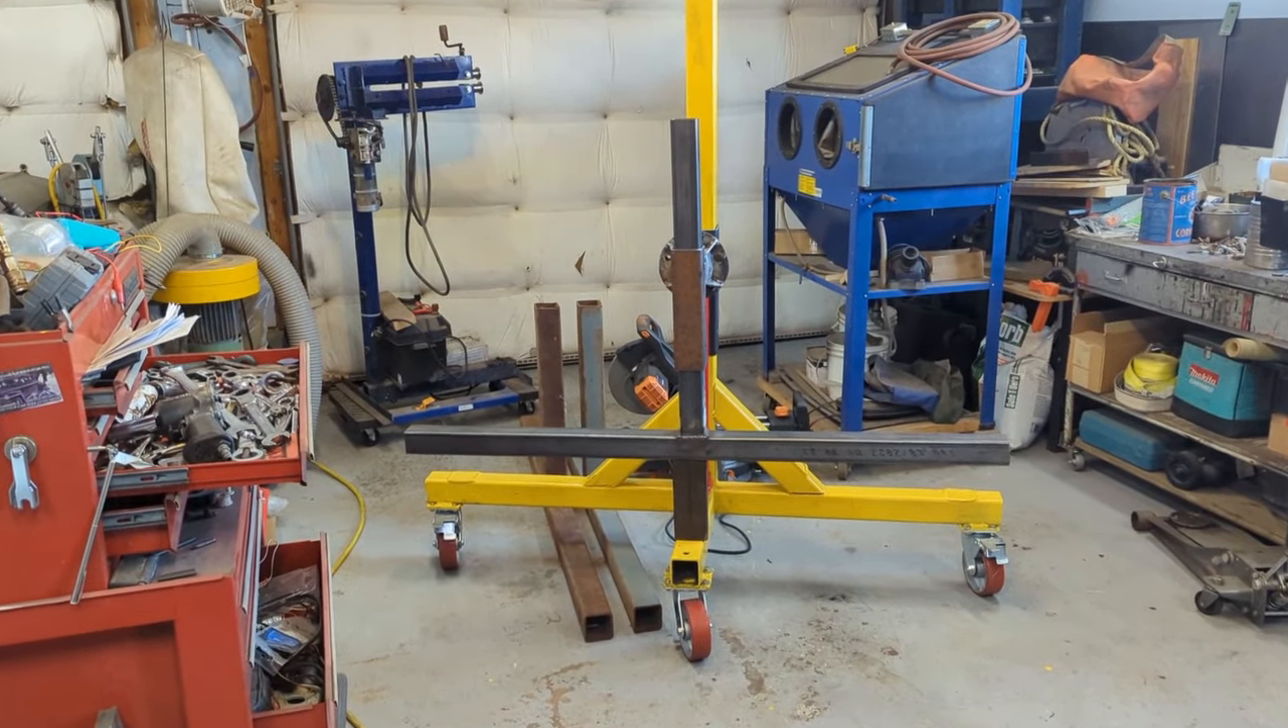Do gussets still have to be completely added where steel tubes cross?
Yes.